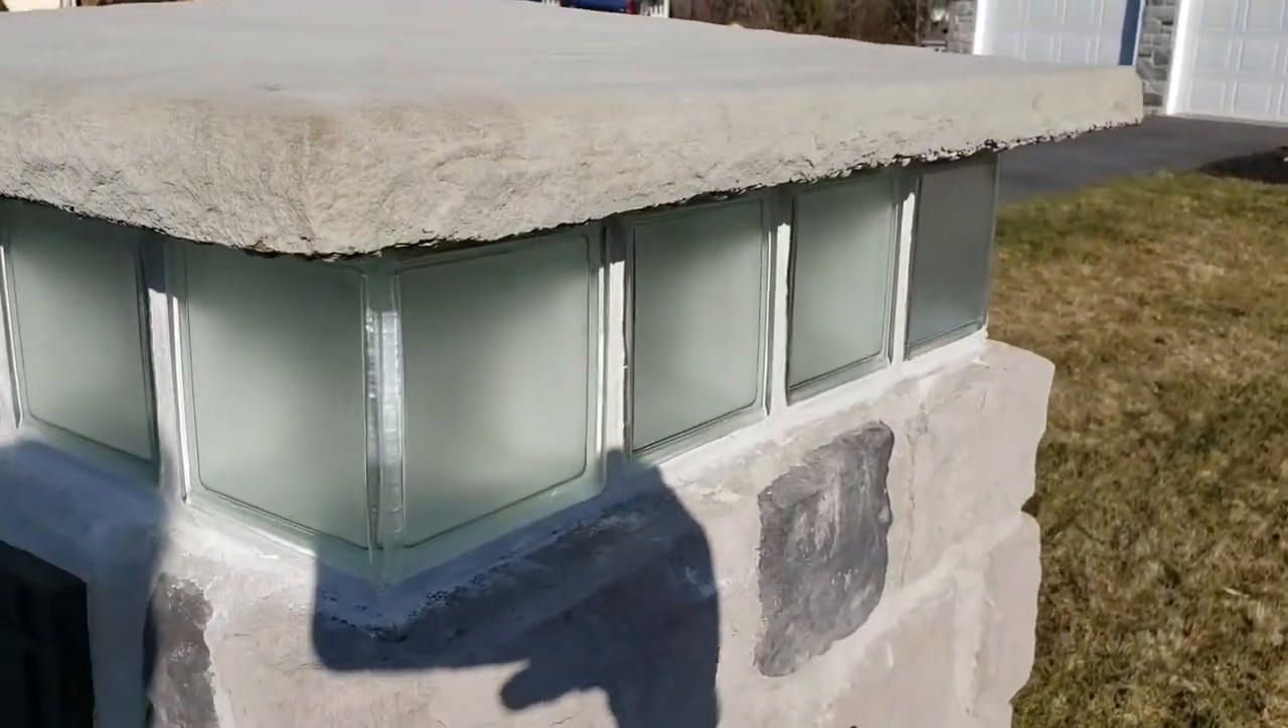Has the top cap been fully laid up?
Yes.